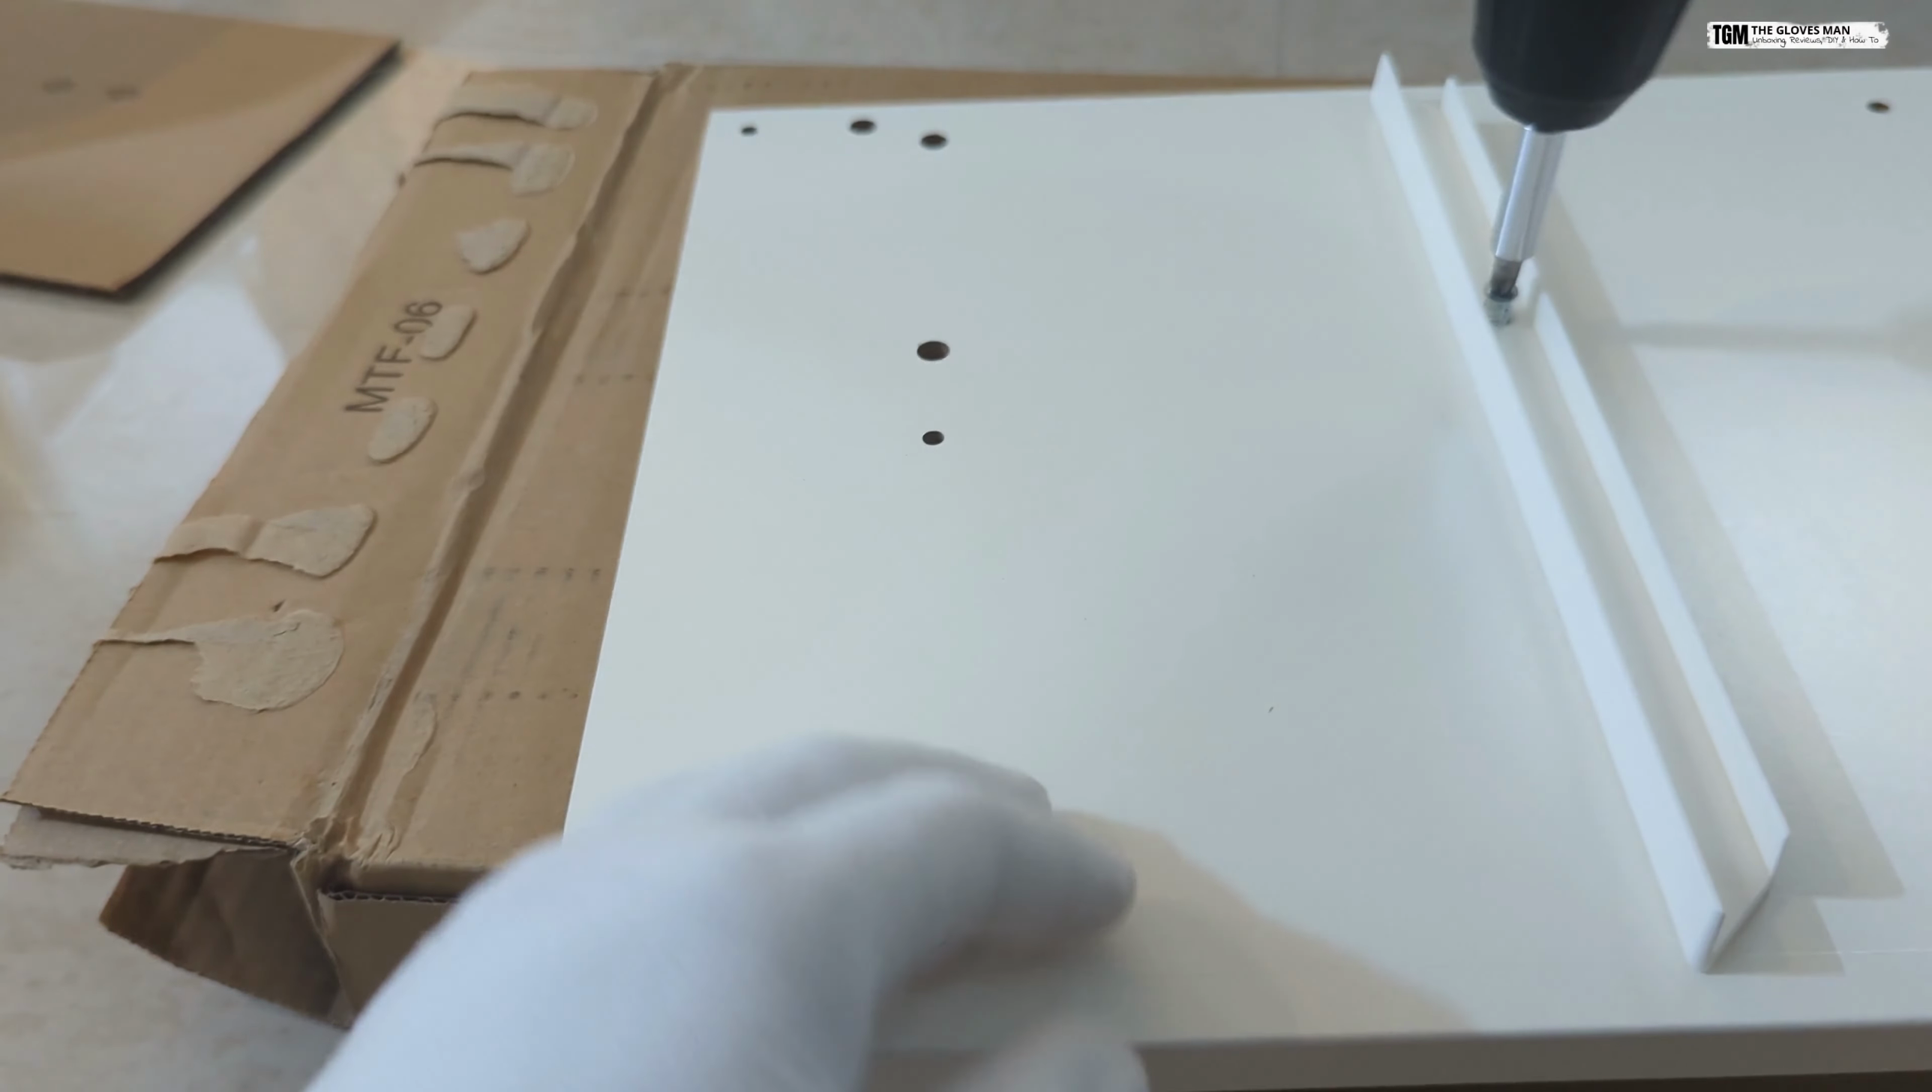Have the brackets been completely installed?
No.